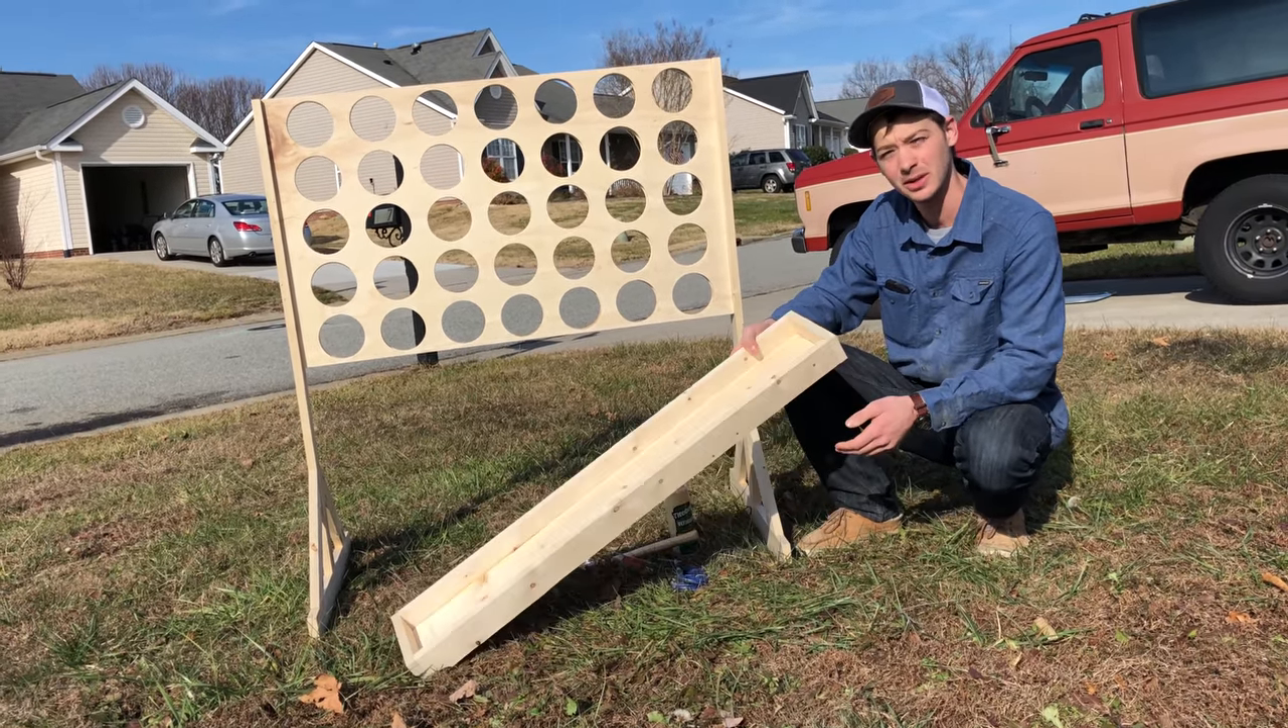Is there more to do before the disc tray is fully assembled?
No.